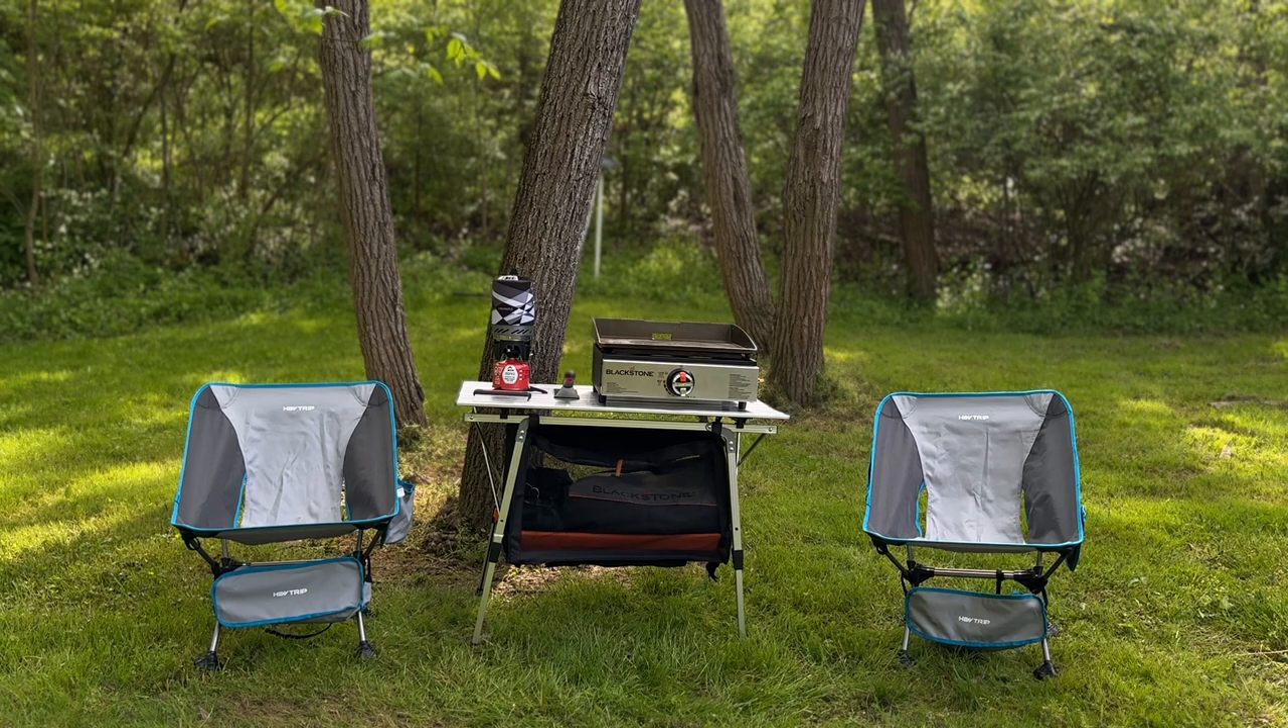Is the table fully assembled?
Yes.